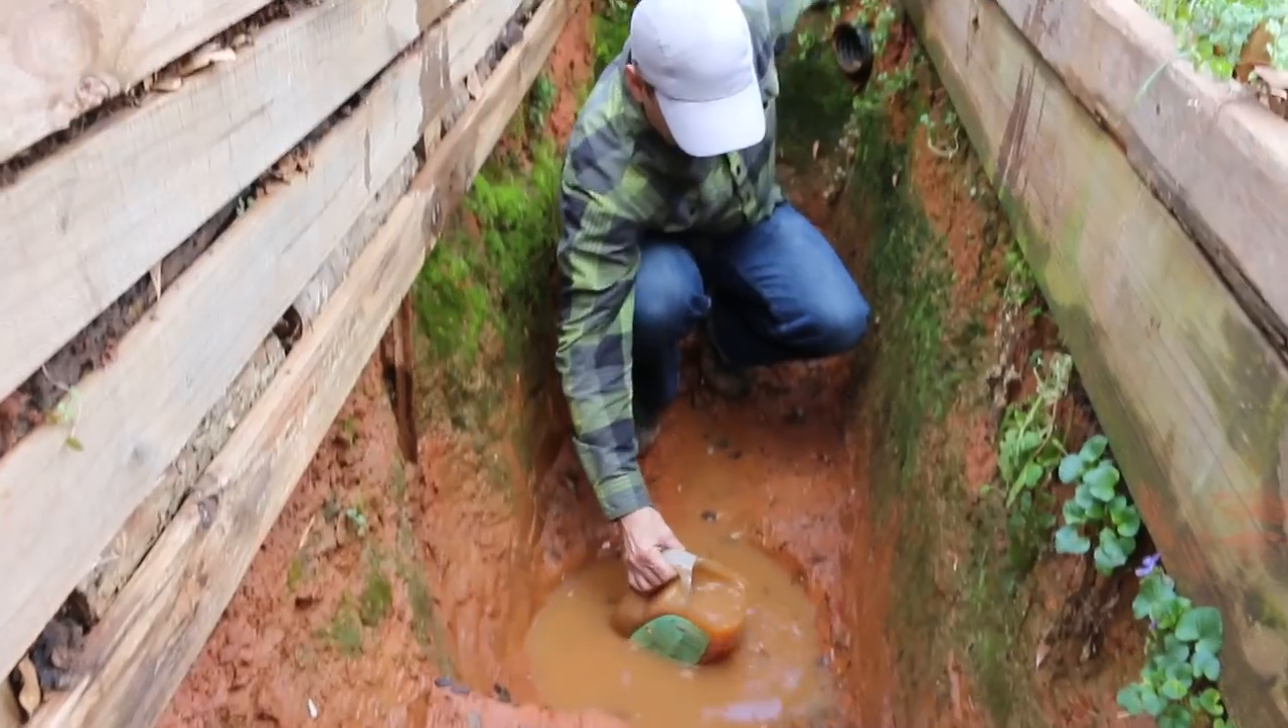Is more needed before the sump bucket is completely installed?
Yes.